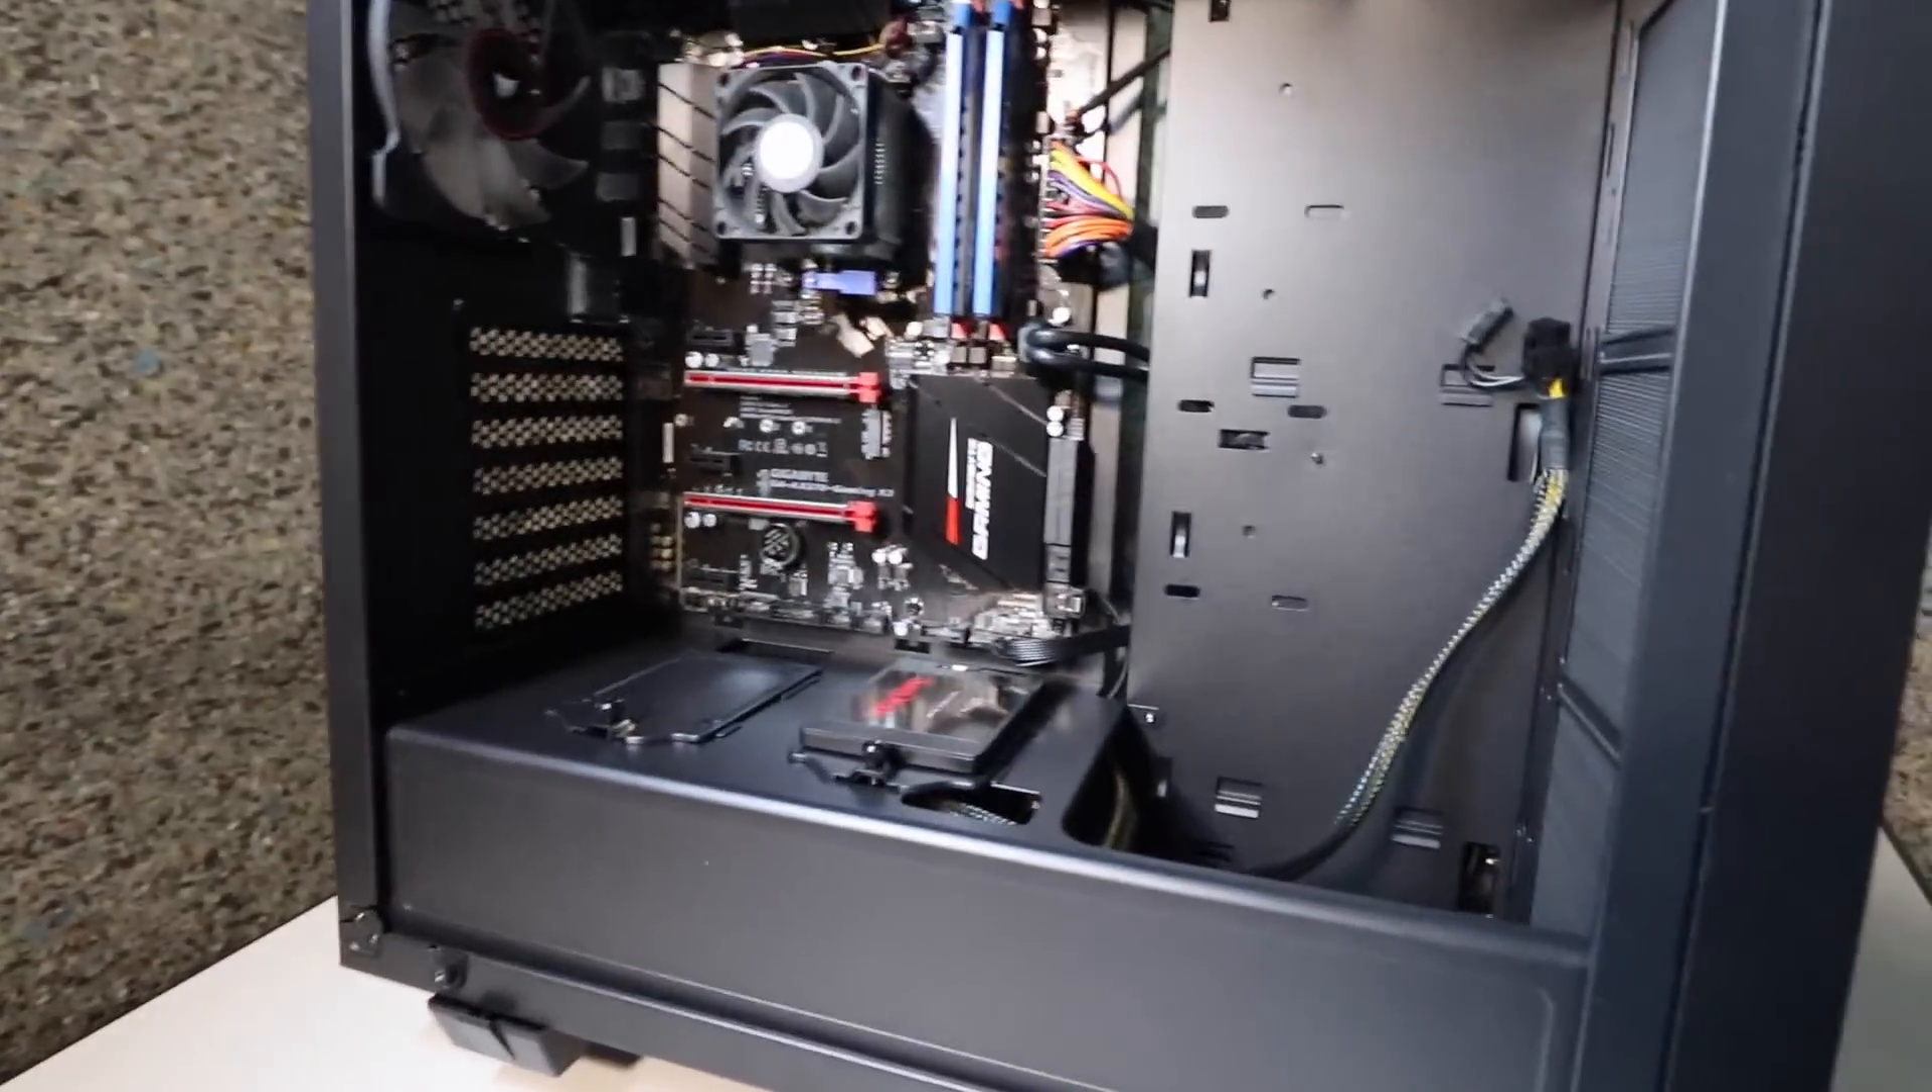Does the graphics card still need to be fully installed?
Yes.